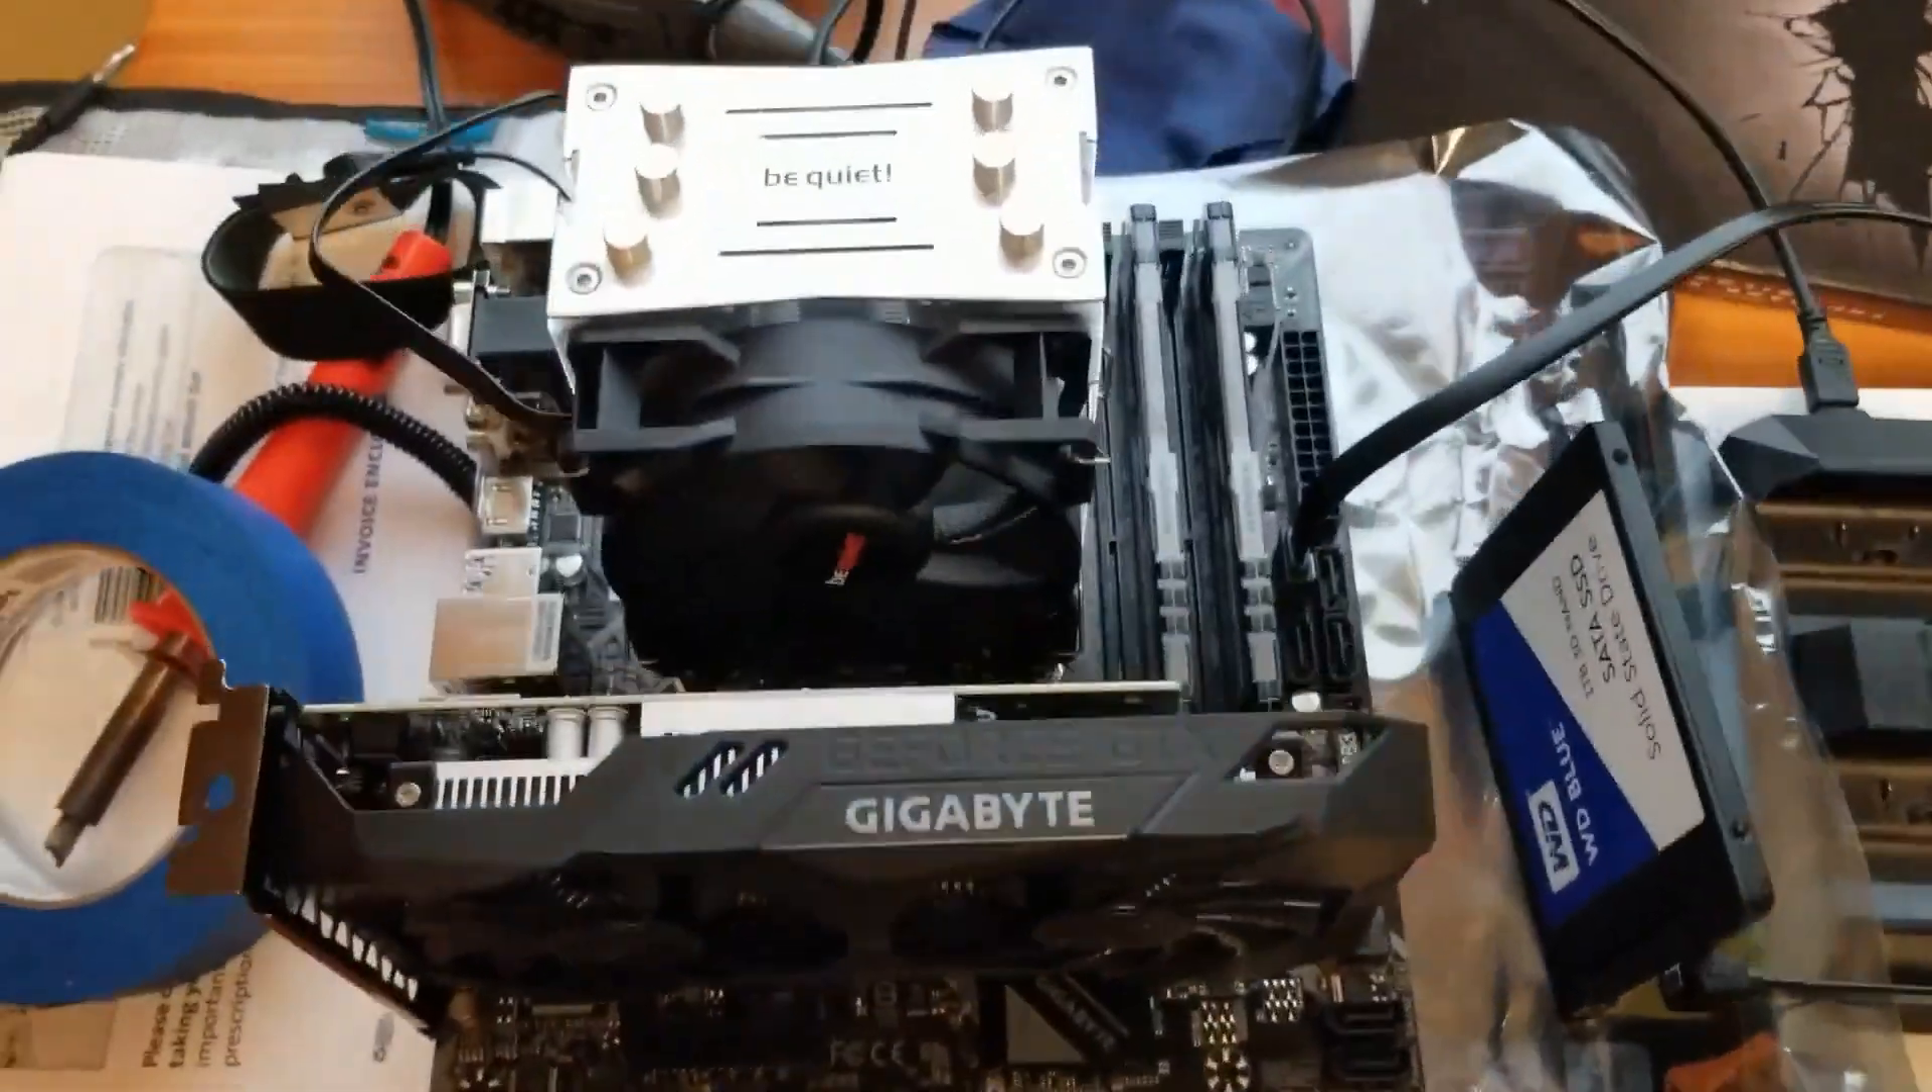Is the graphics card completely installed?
Yes.